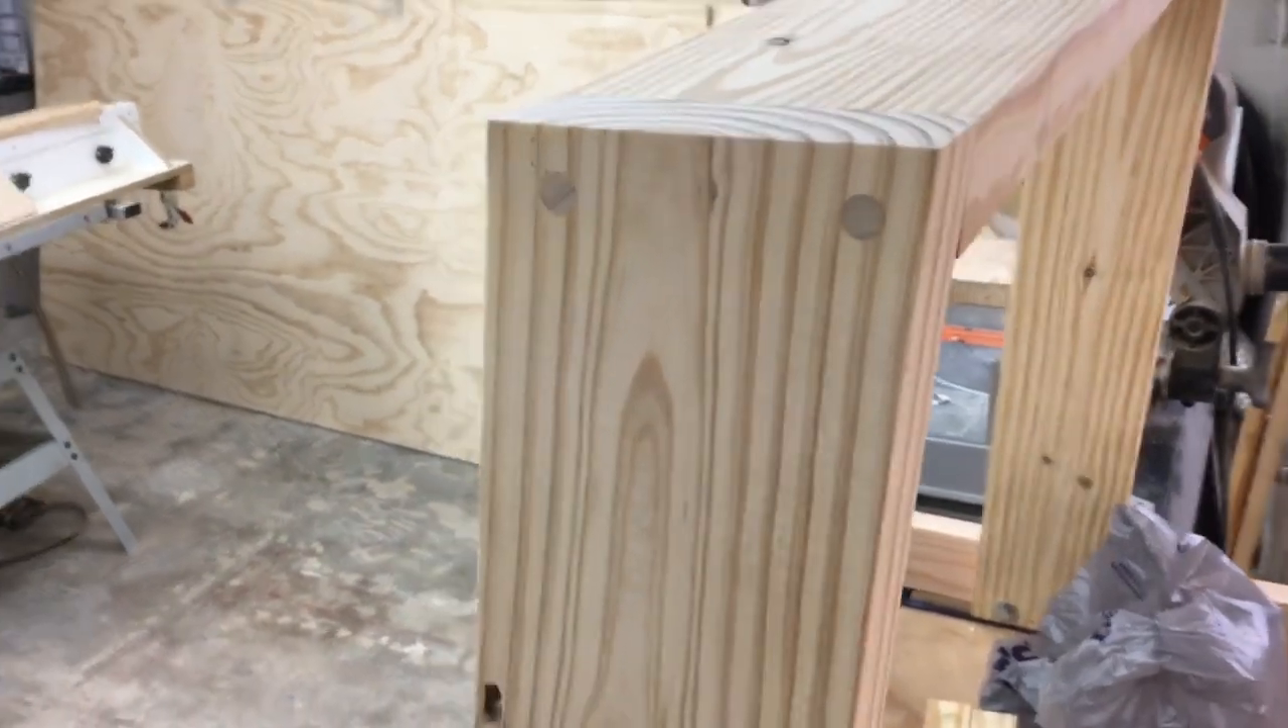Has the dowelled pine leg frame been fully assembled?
Yes.